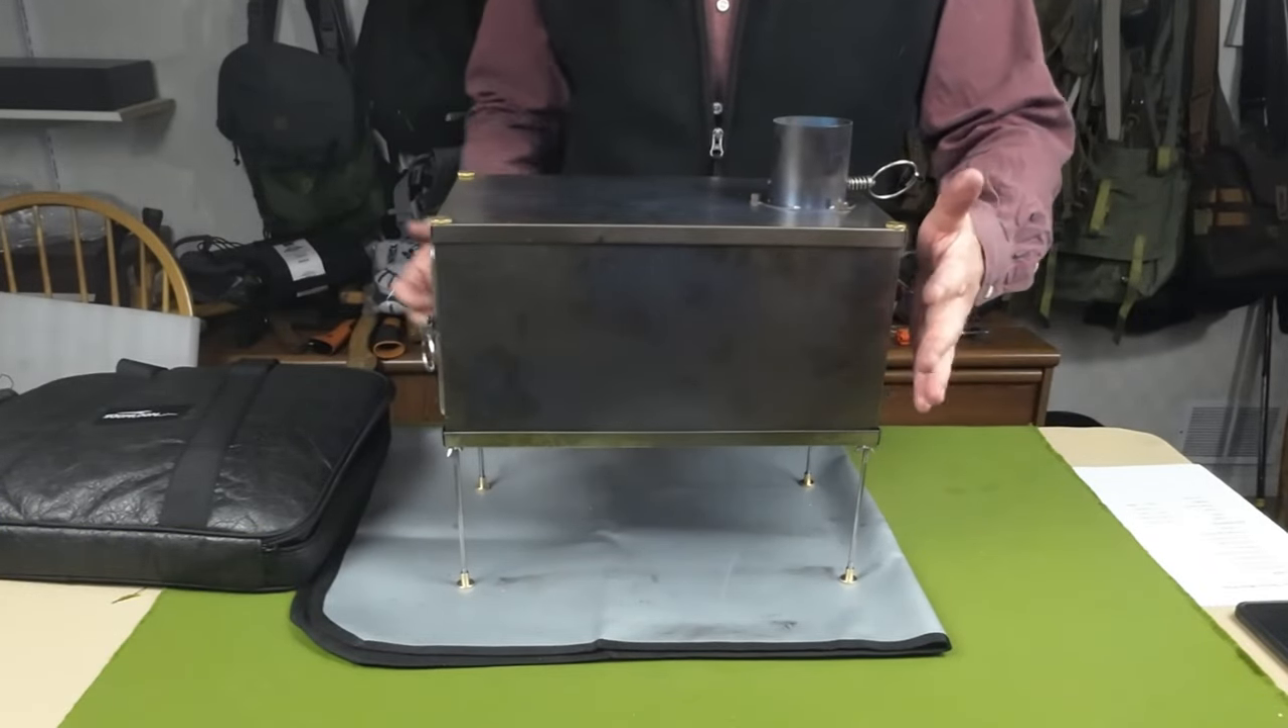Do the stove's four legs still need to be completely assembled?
No.